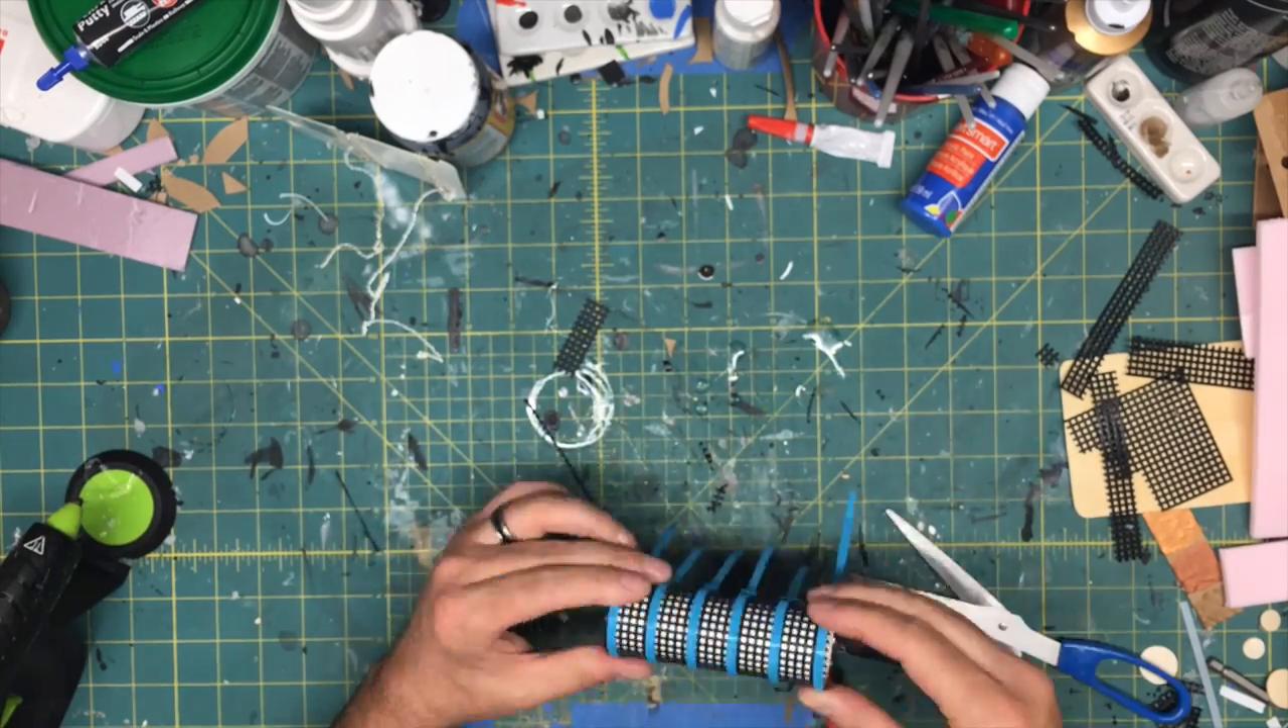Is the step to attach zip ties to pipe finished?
Yes.